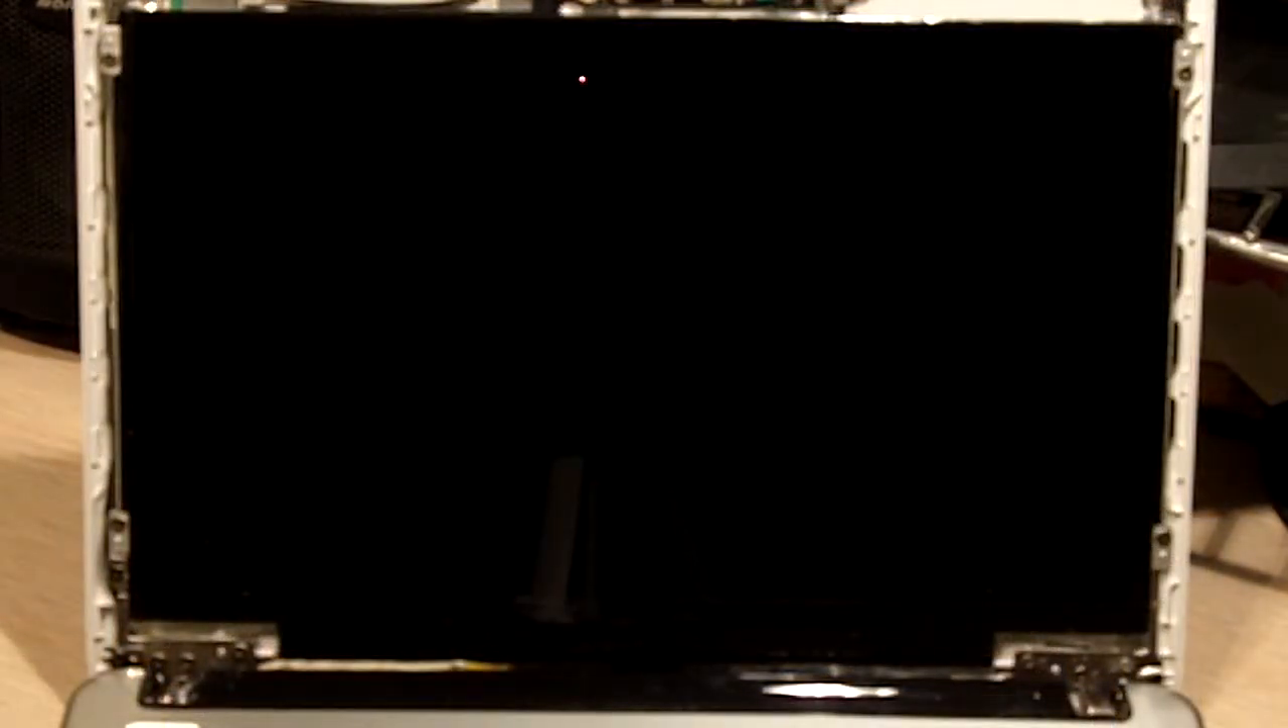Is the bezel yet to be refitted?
Yes.